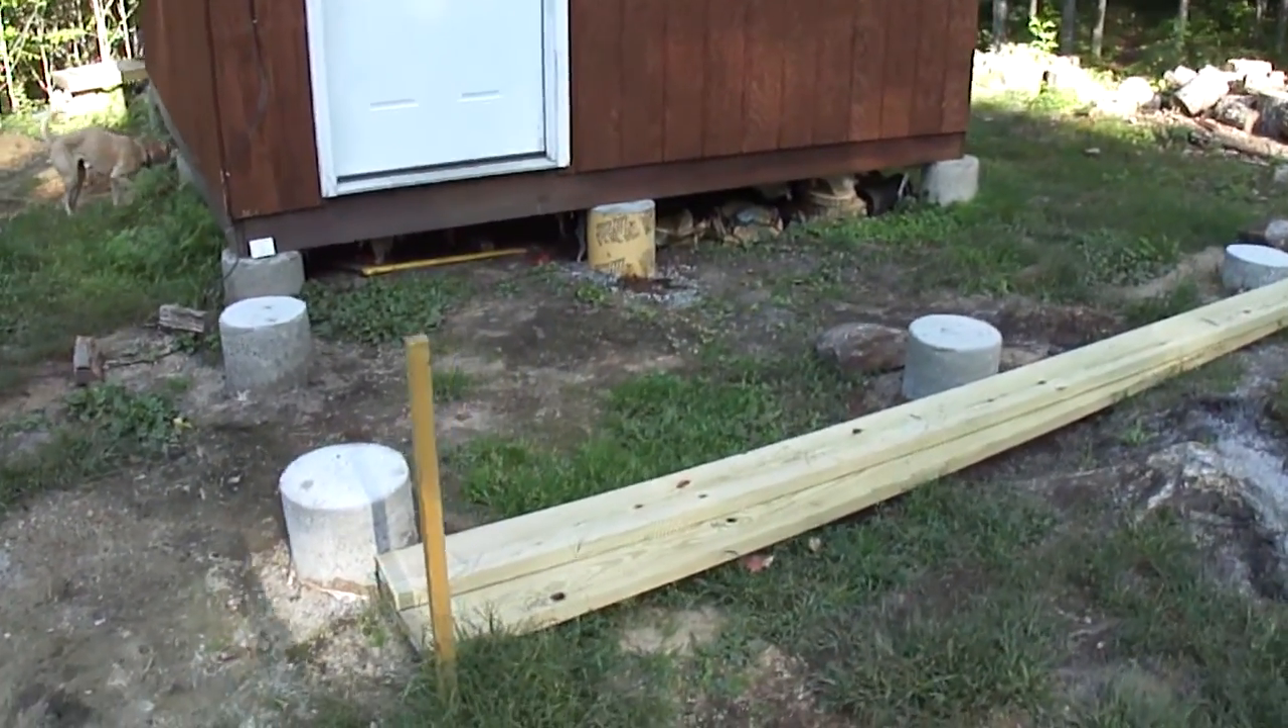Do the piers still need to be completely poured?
No.